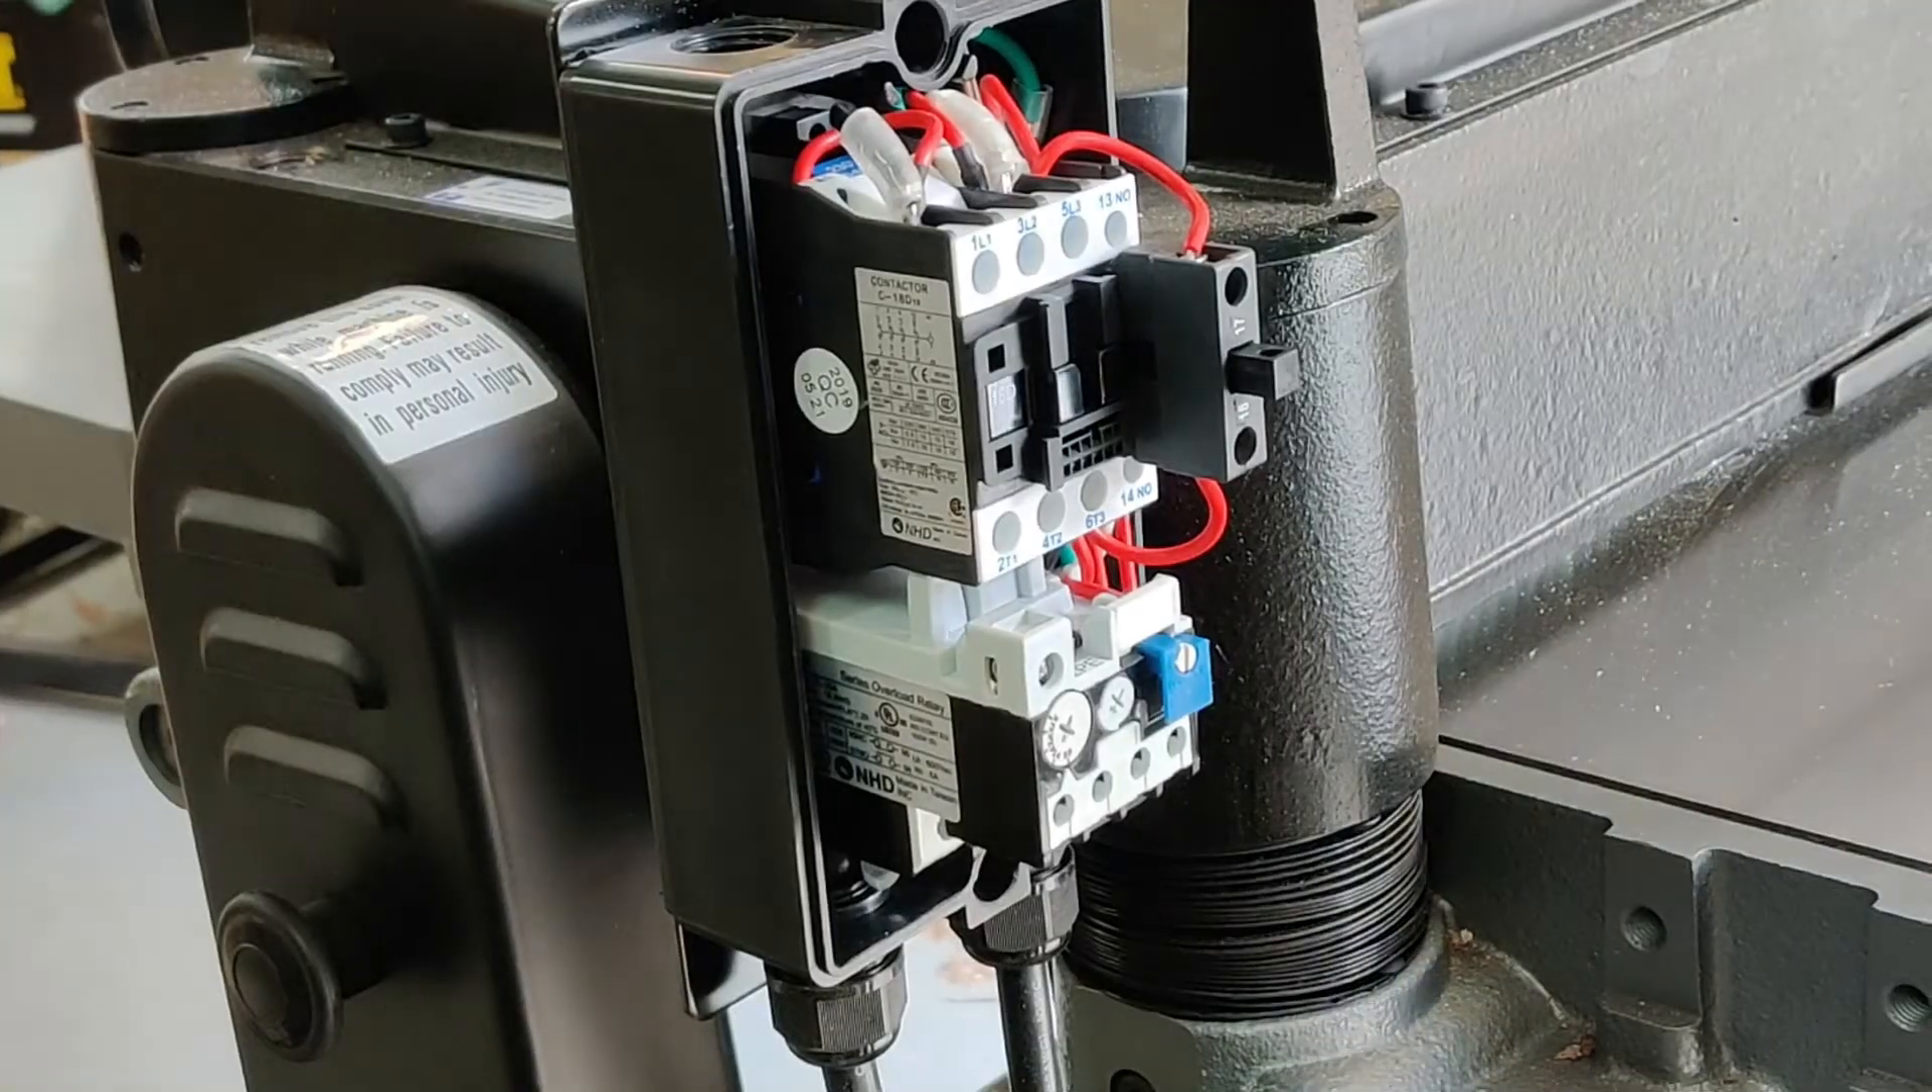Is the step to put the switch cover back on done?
No.